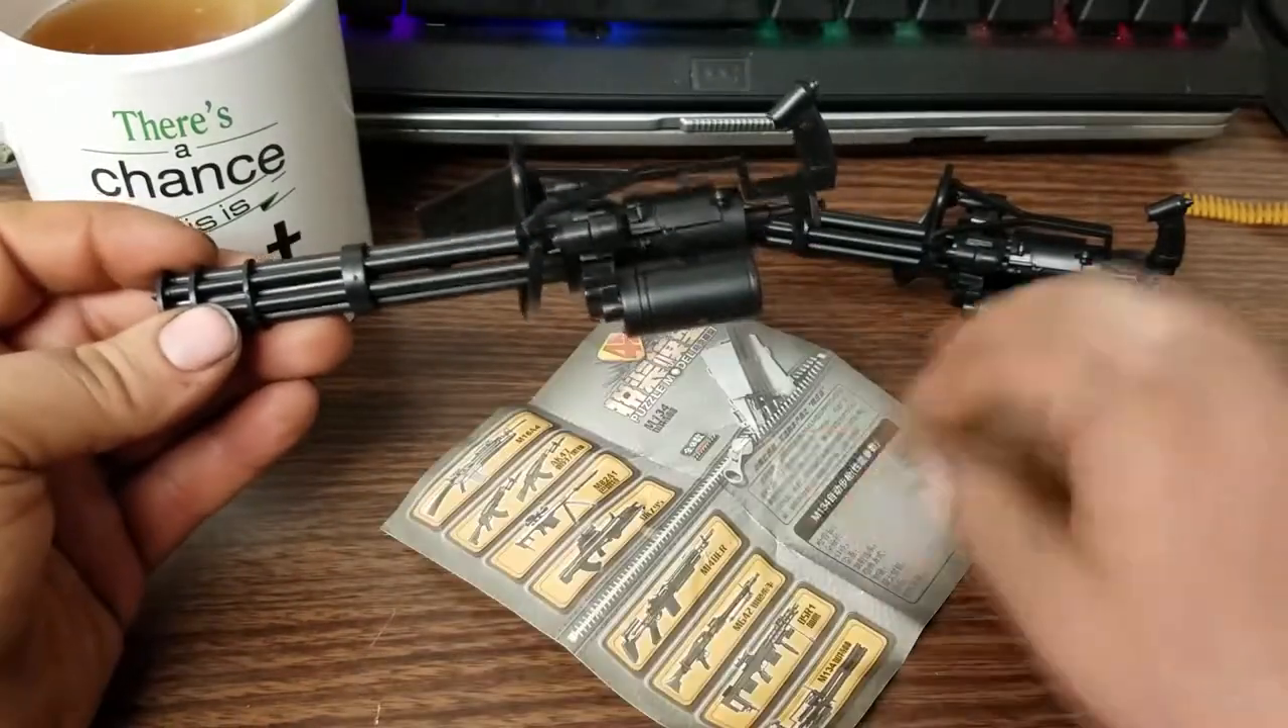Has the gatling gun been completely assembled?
Yes.